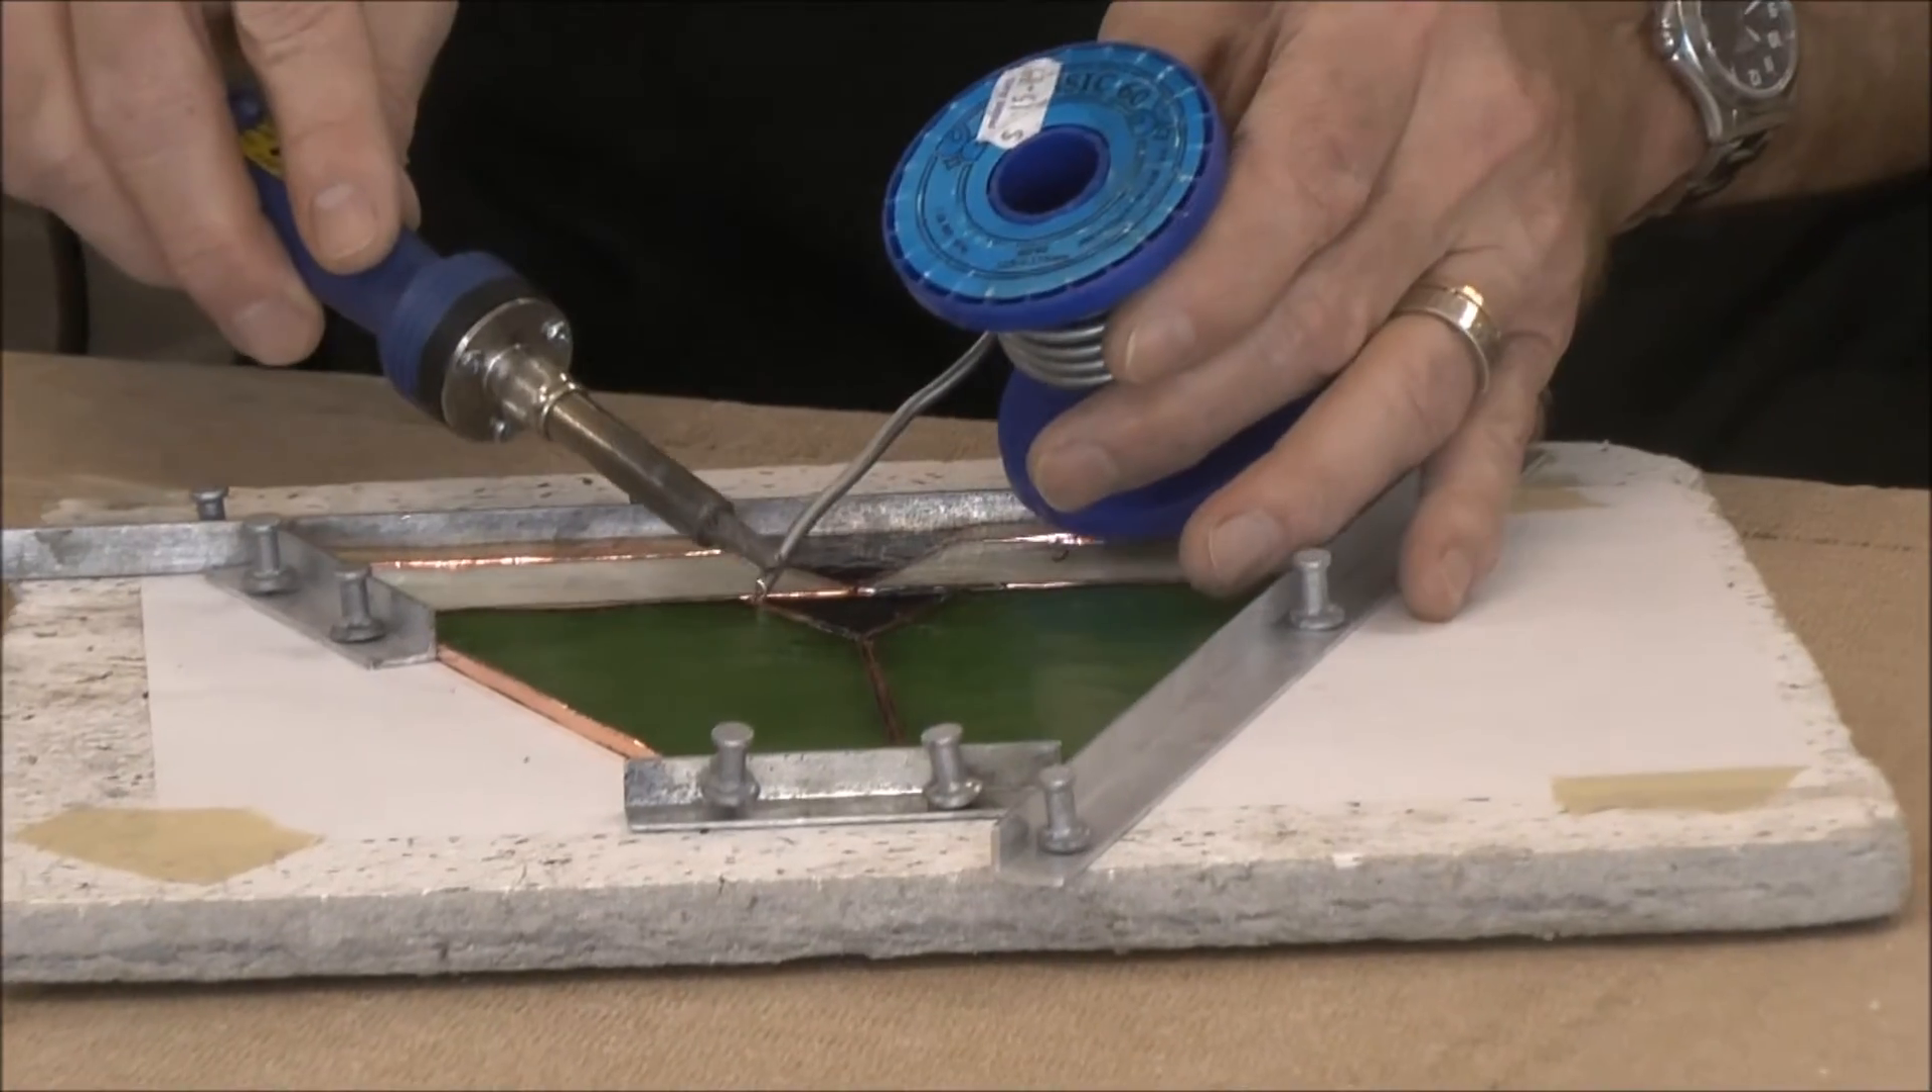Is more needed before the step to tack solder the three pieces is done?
Yes.